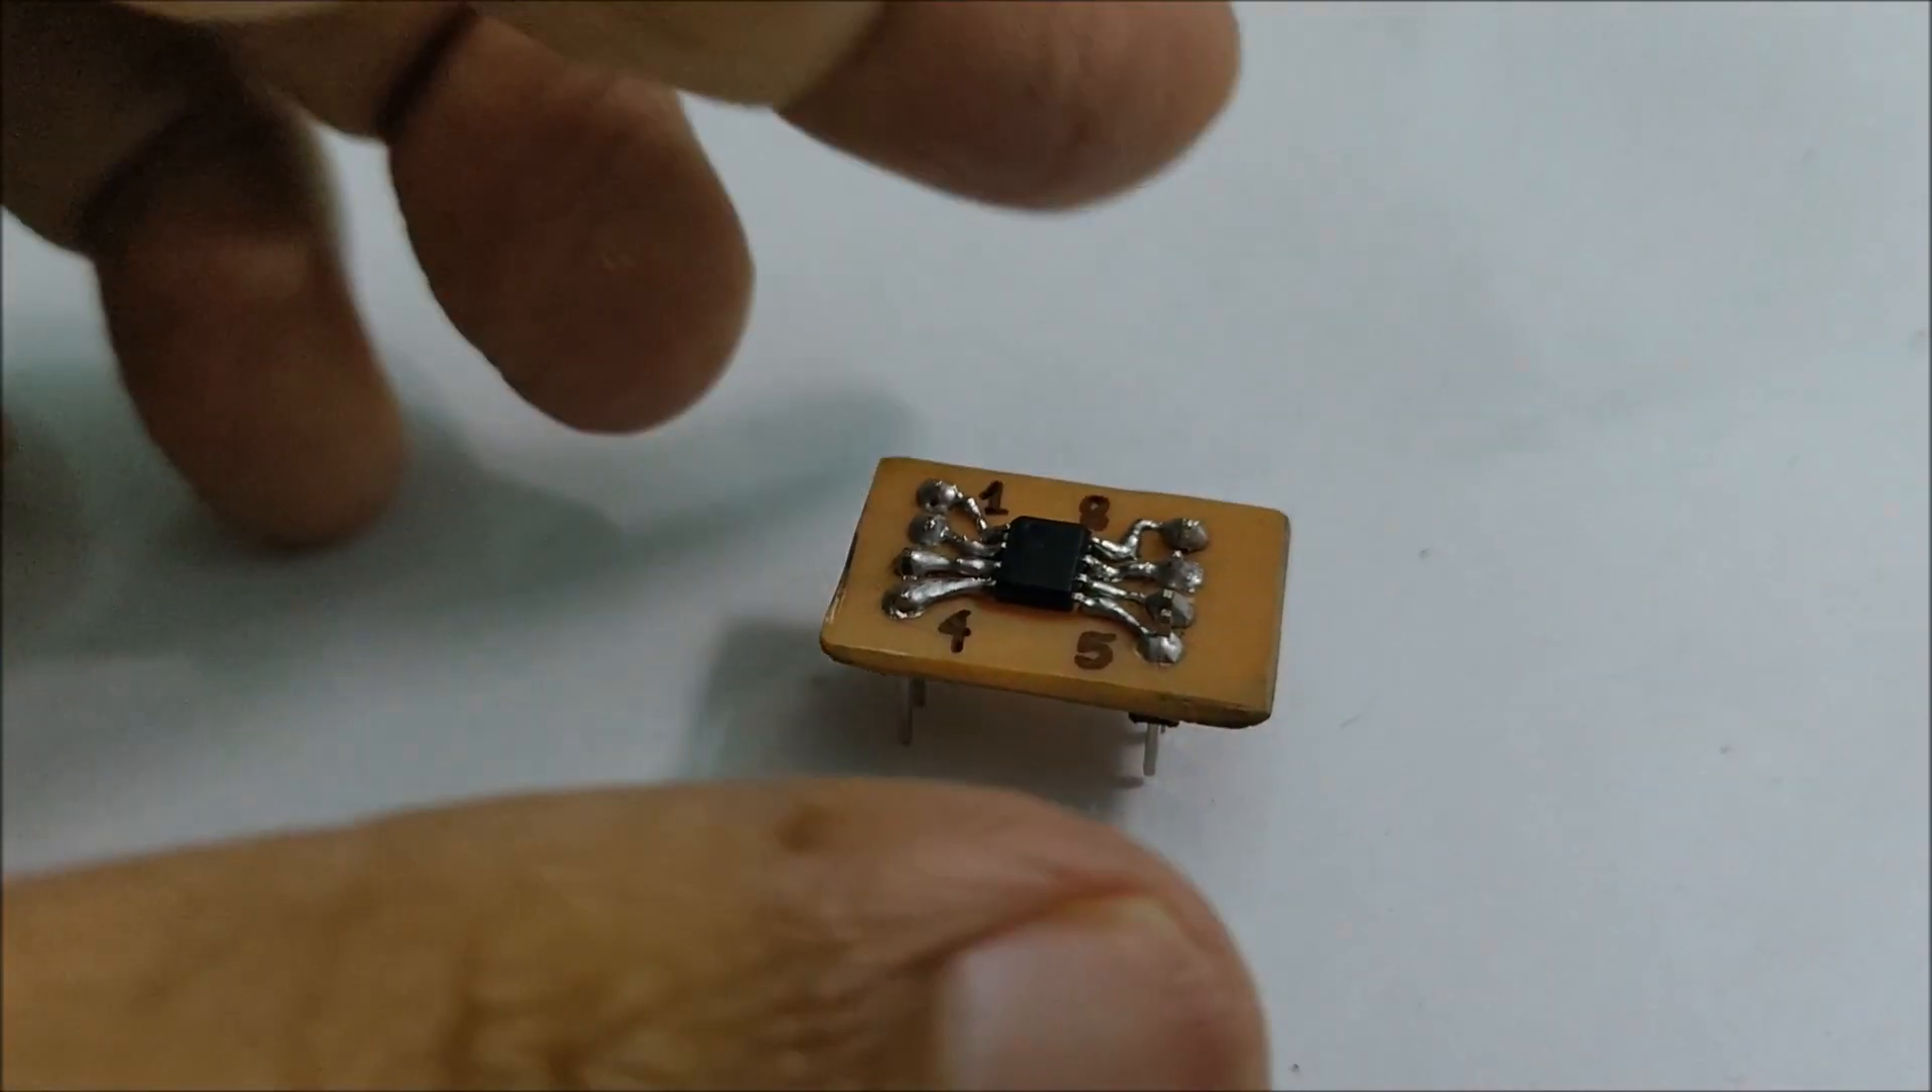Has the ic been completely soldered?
Yes.